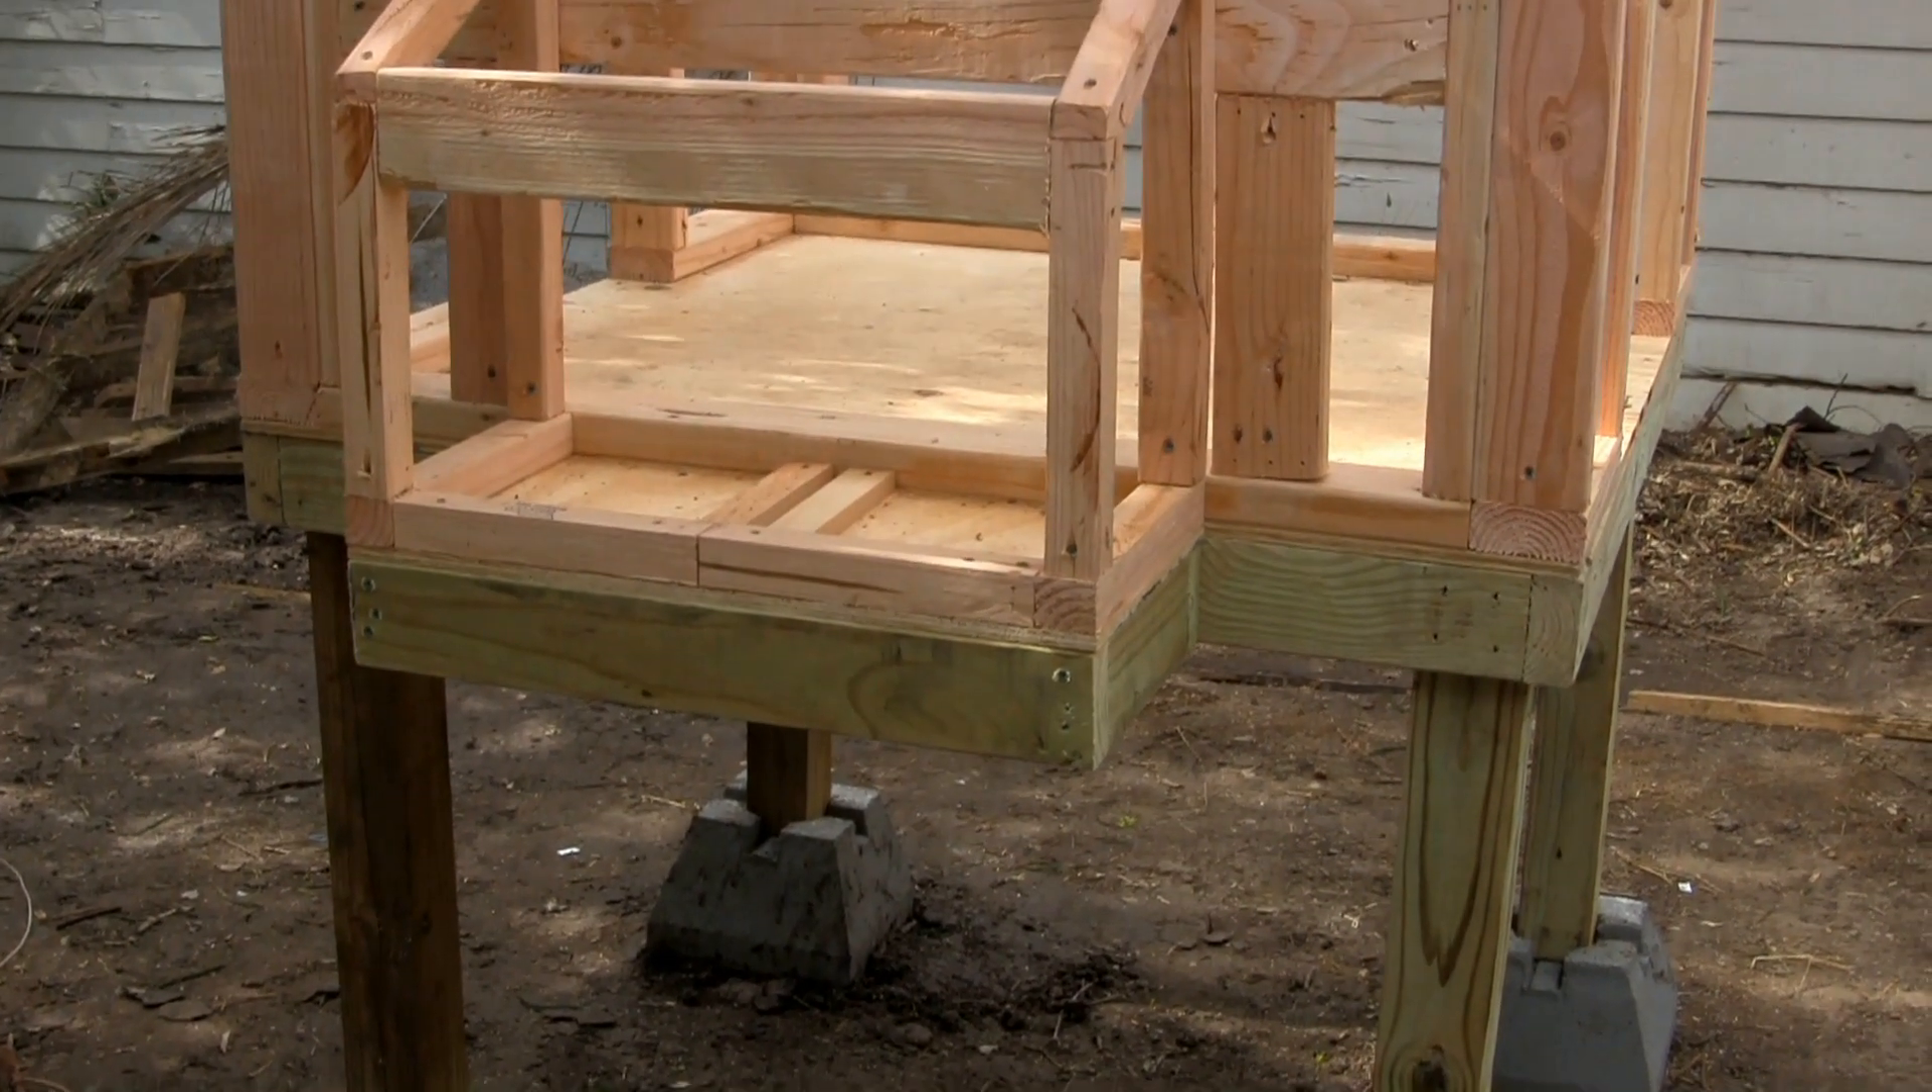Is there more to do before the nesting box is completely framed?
No.